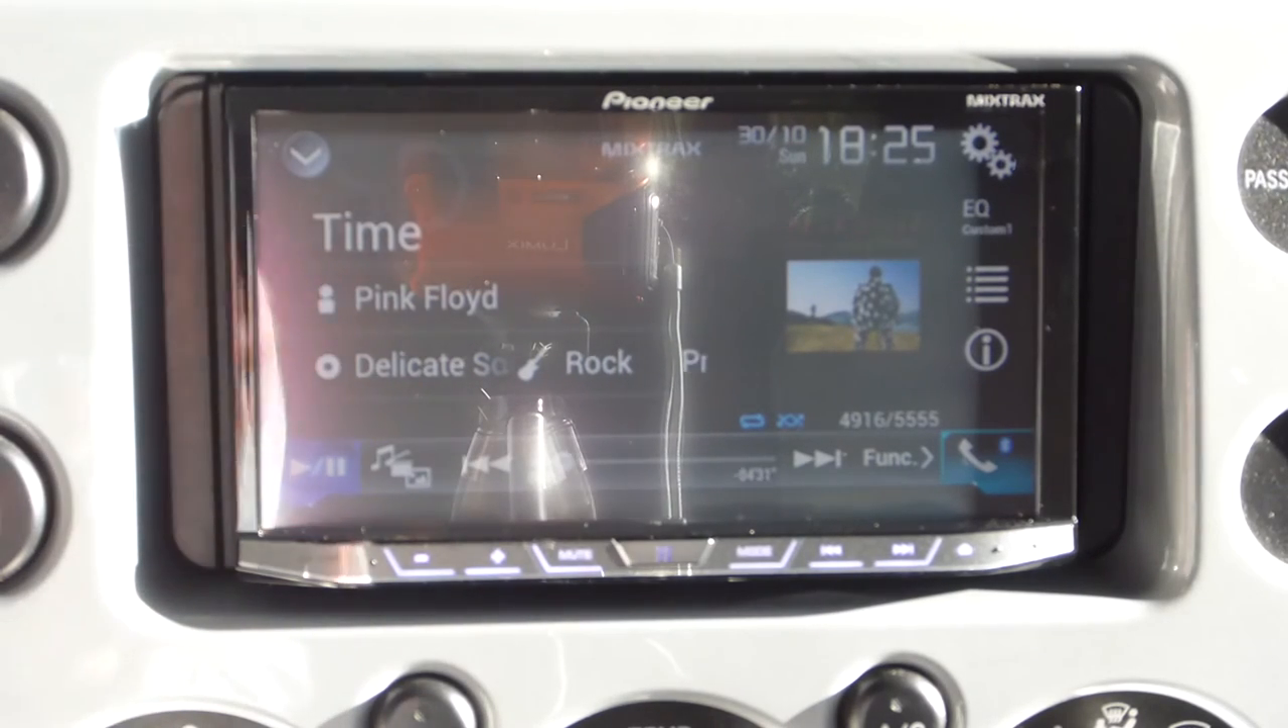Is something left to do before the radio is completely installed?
No.